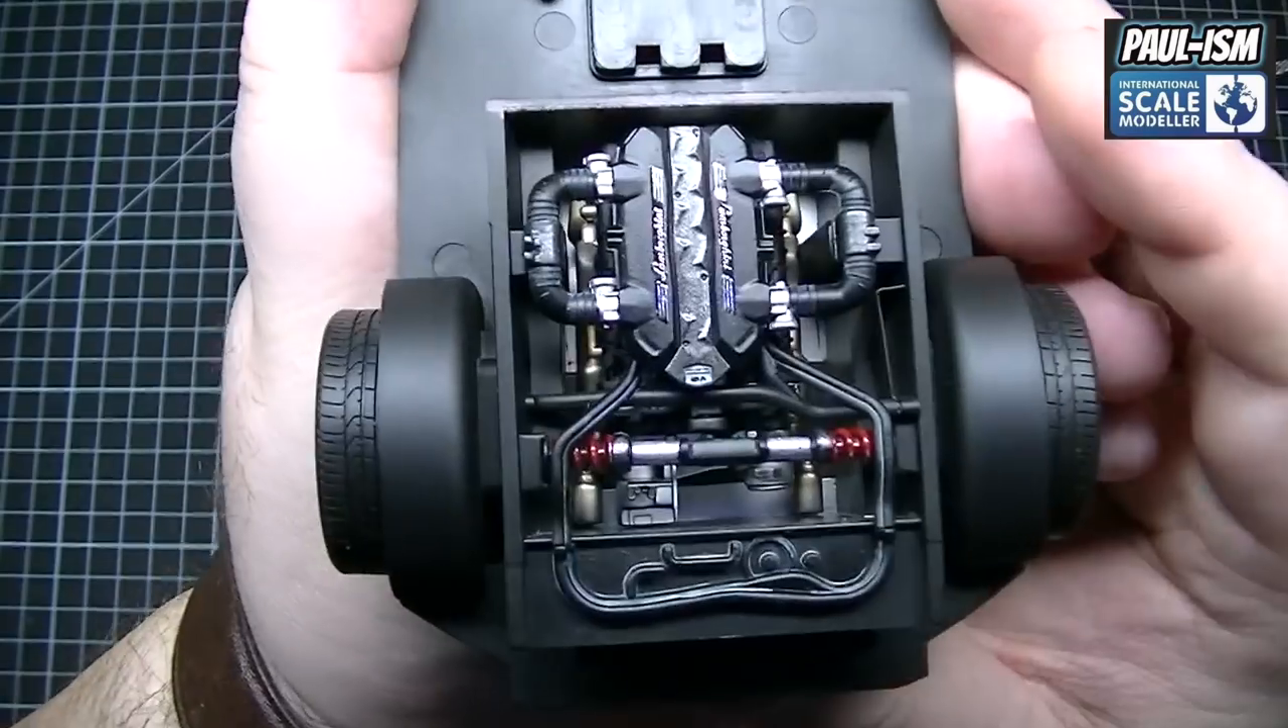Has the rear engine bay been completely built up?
Yes.